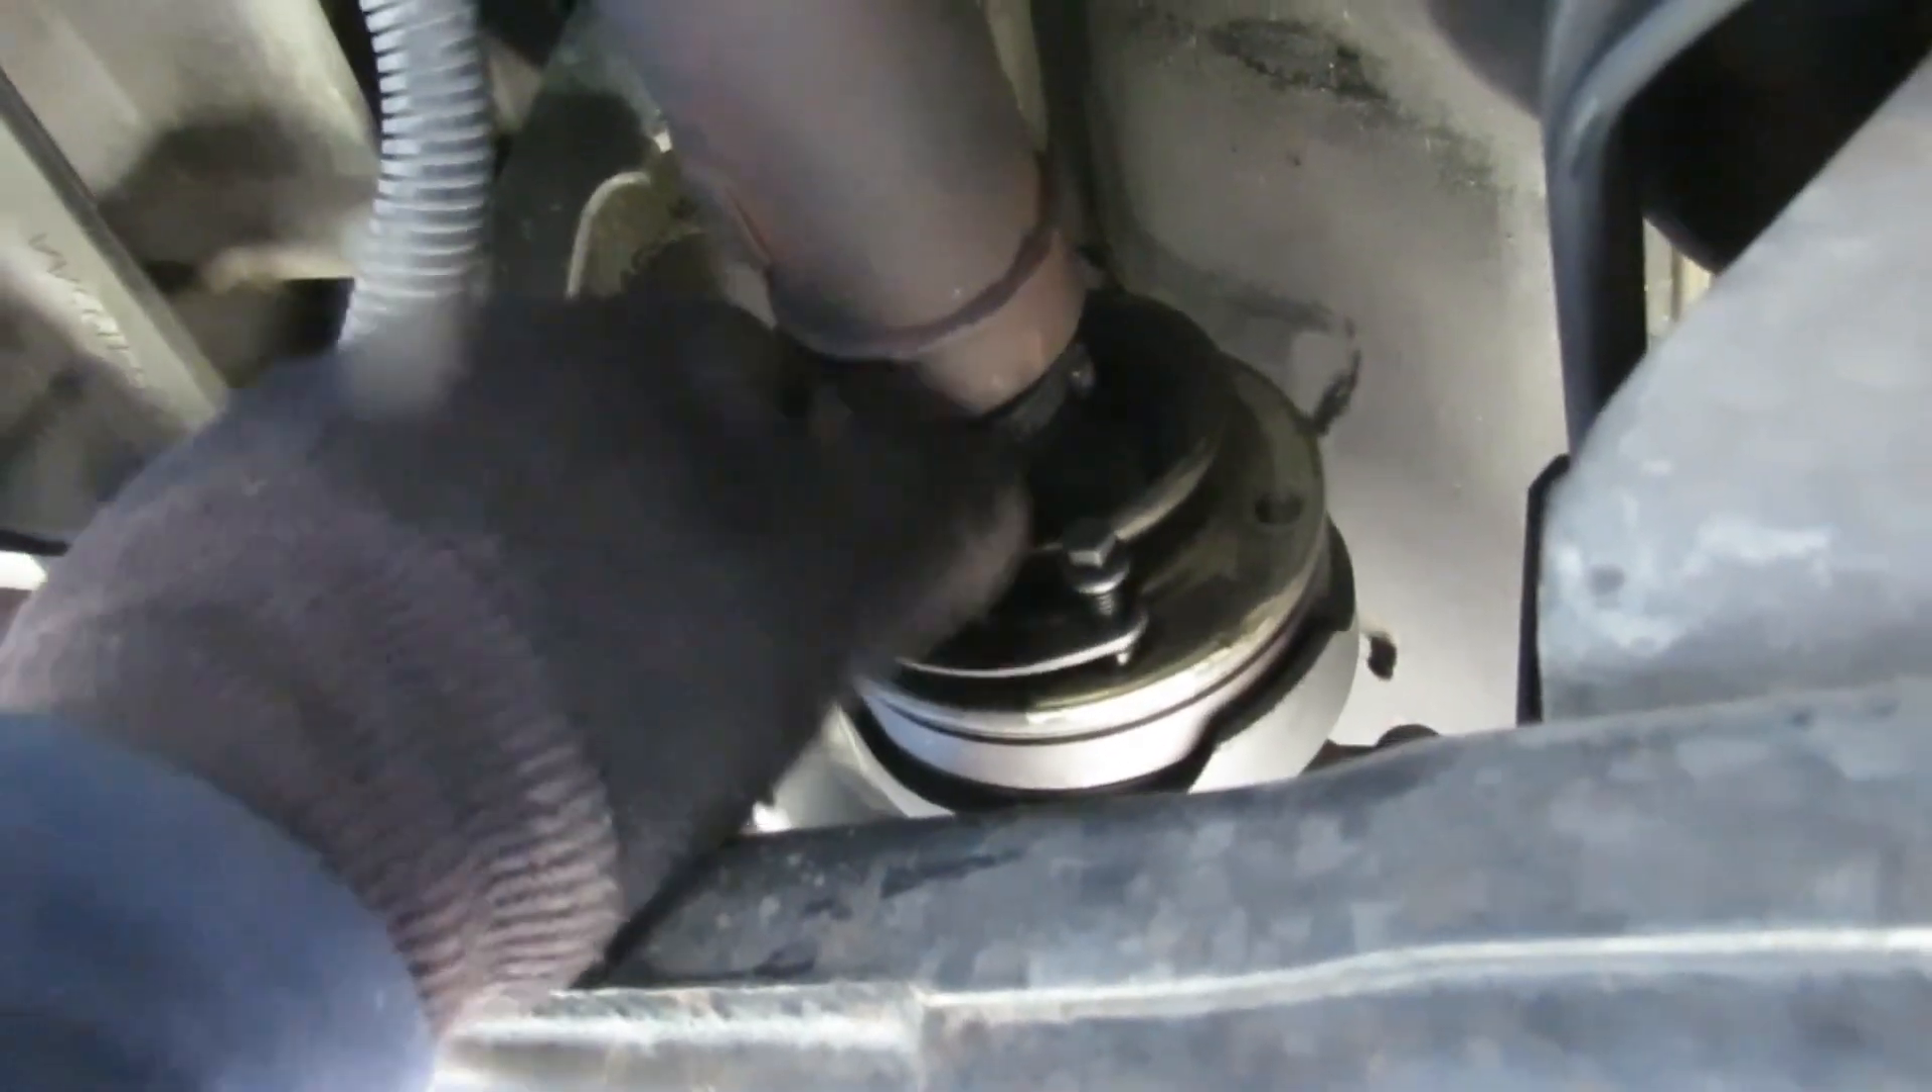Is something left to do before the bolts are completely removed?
Yes.